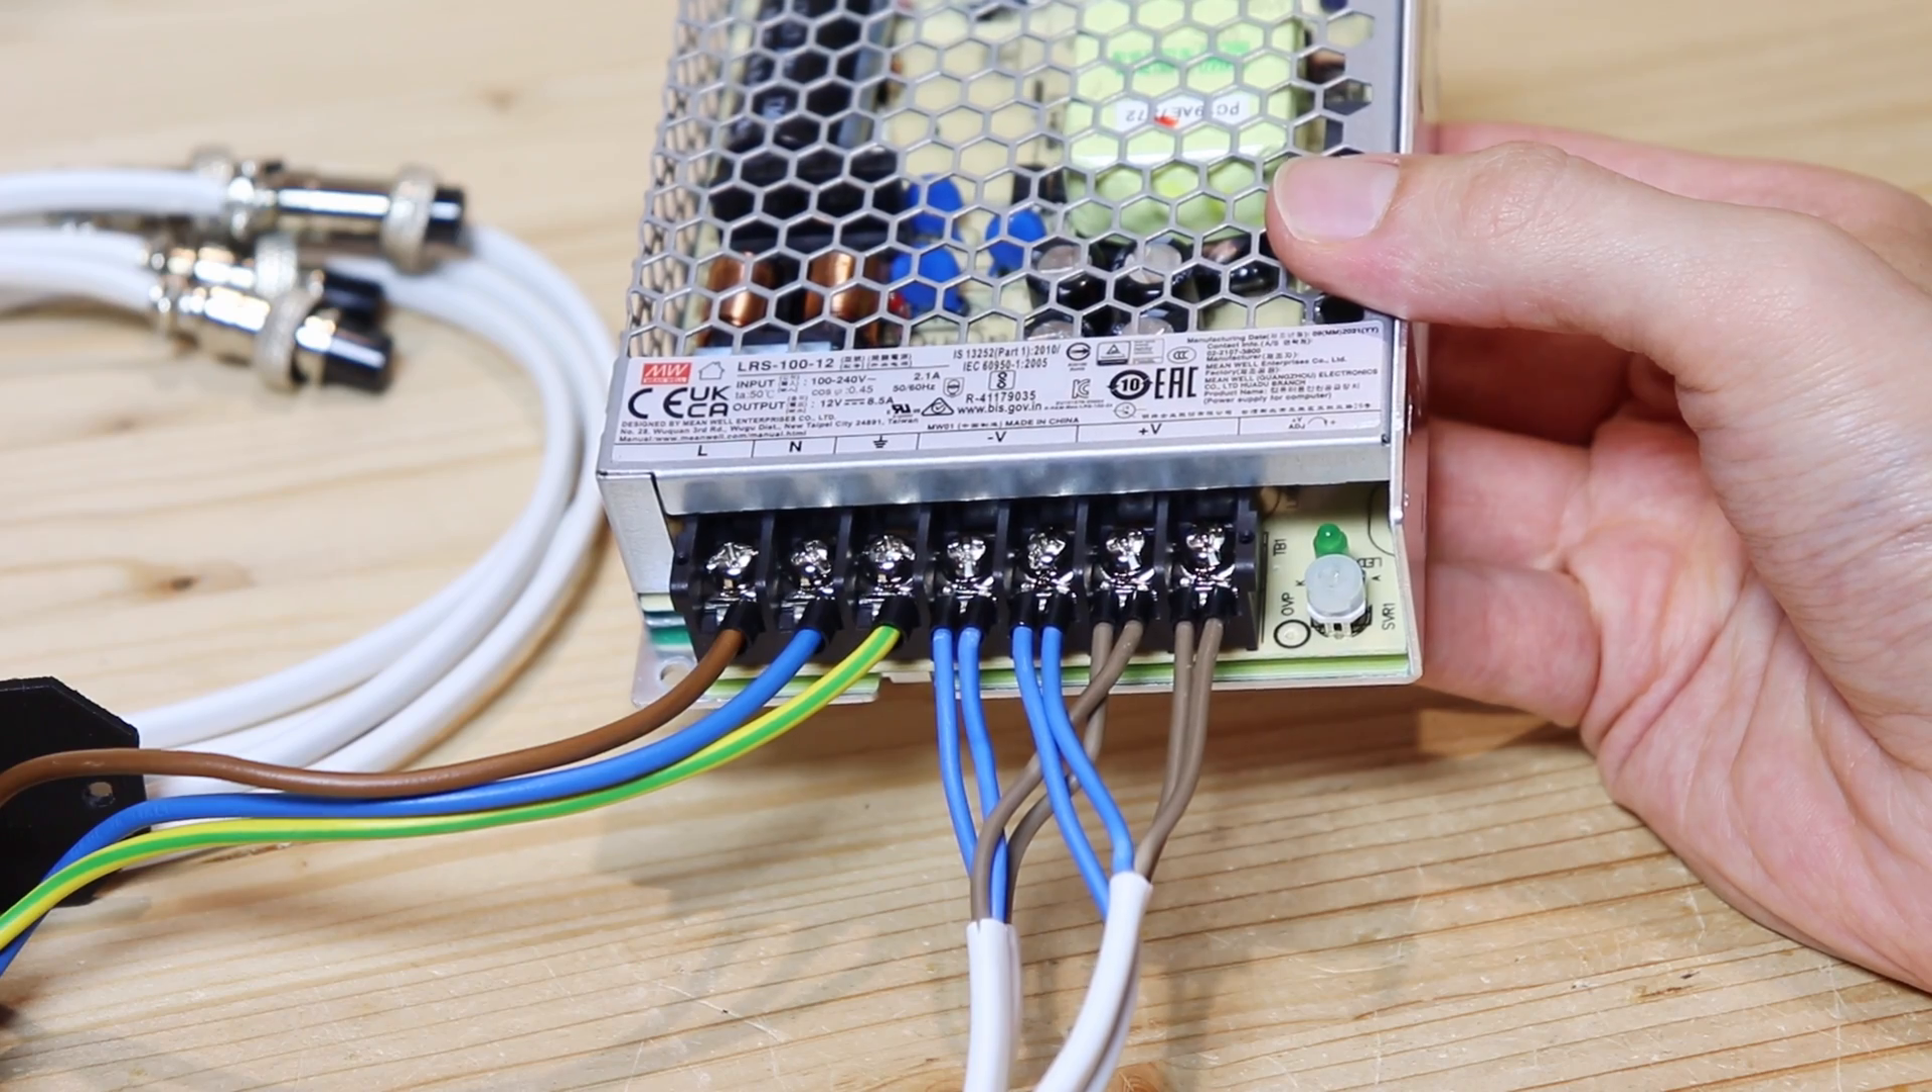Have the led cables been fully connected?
Yes.